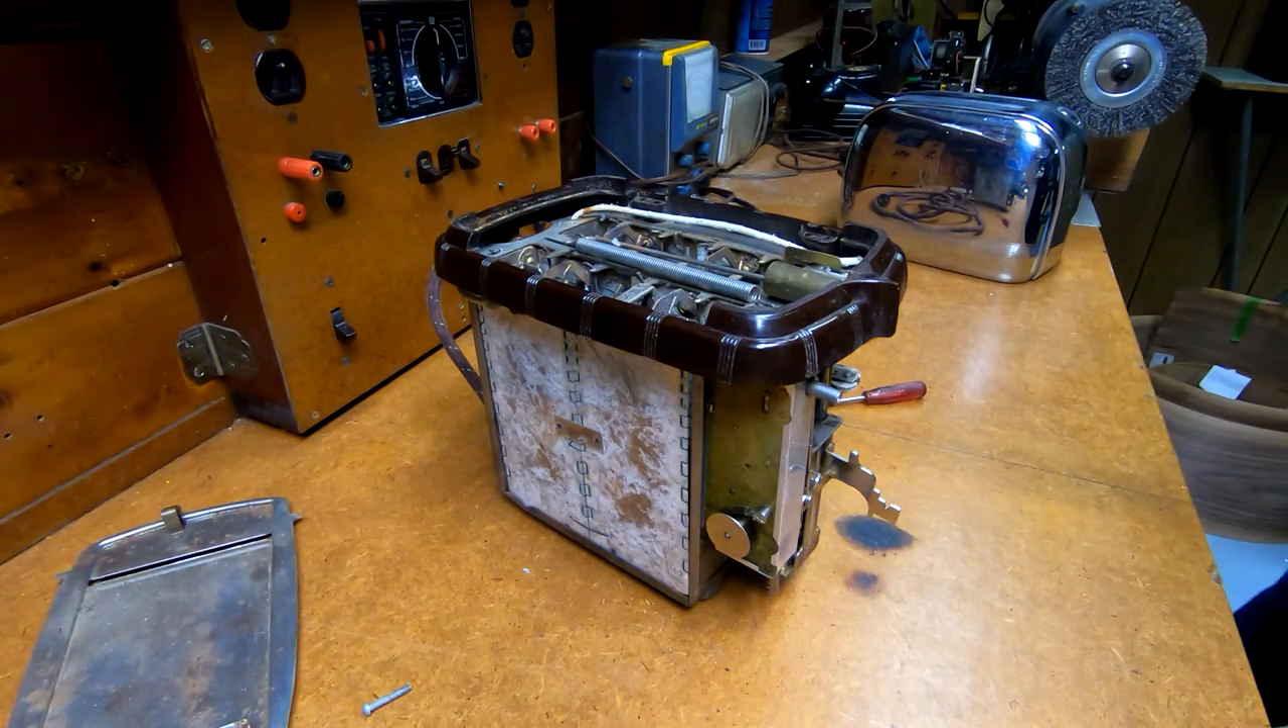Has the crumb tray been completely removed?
Yes.